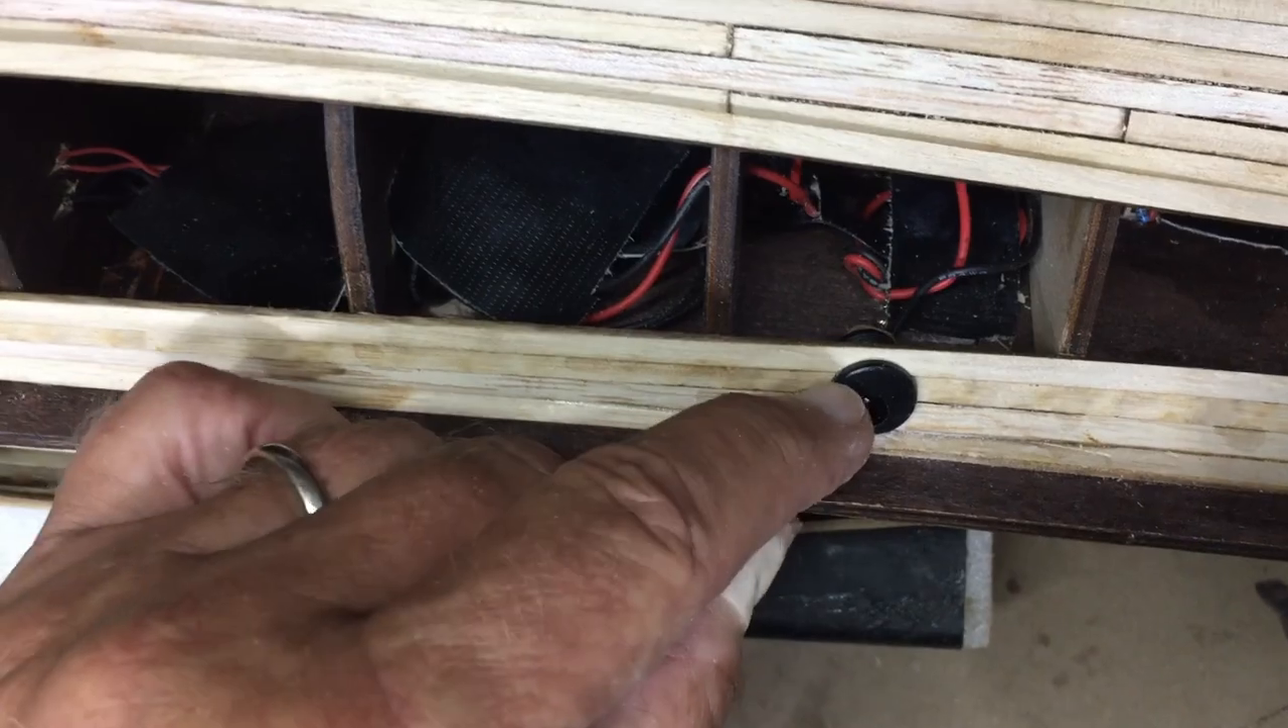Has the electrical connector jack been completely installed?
Yes.